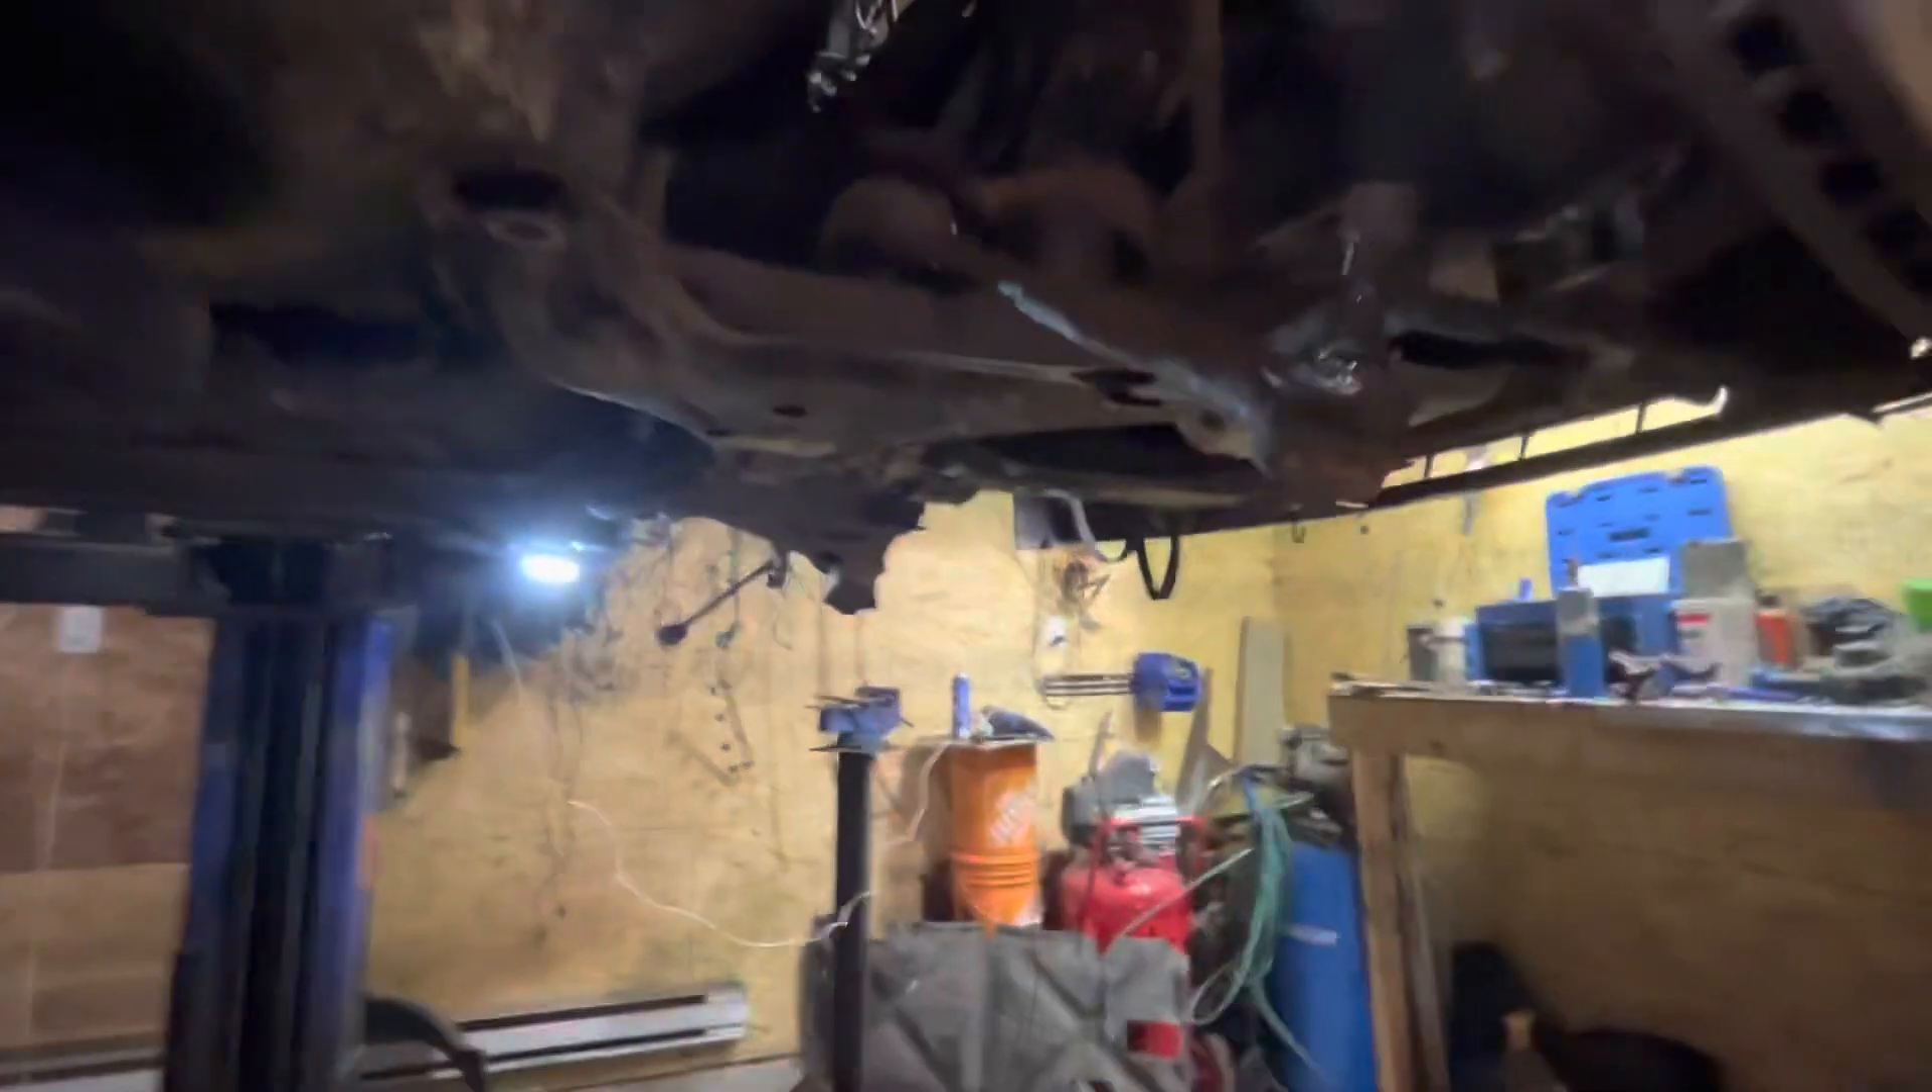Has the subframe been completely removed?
No.